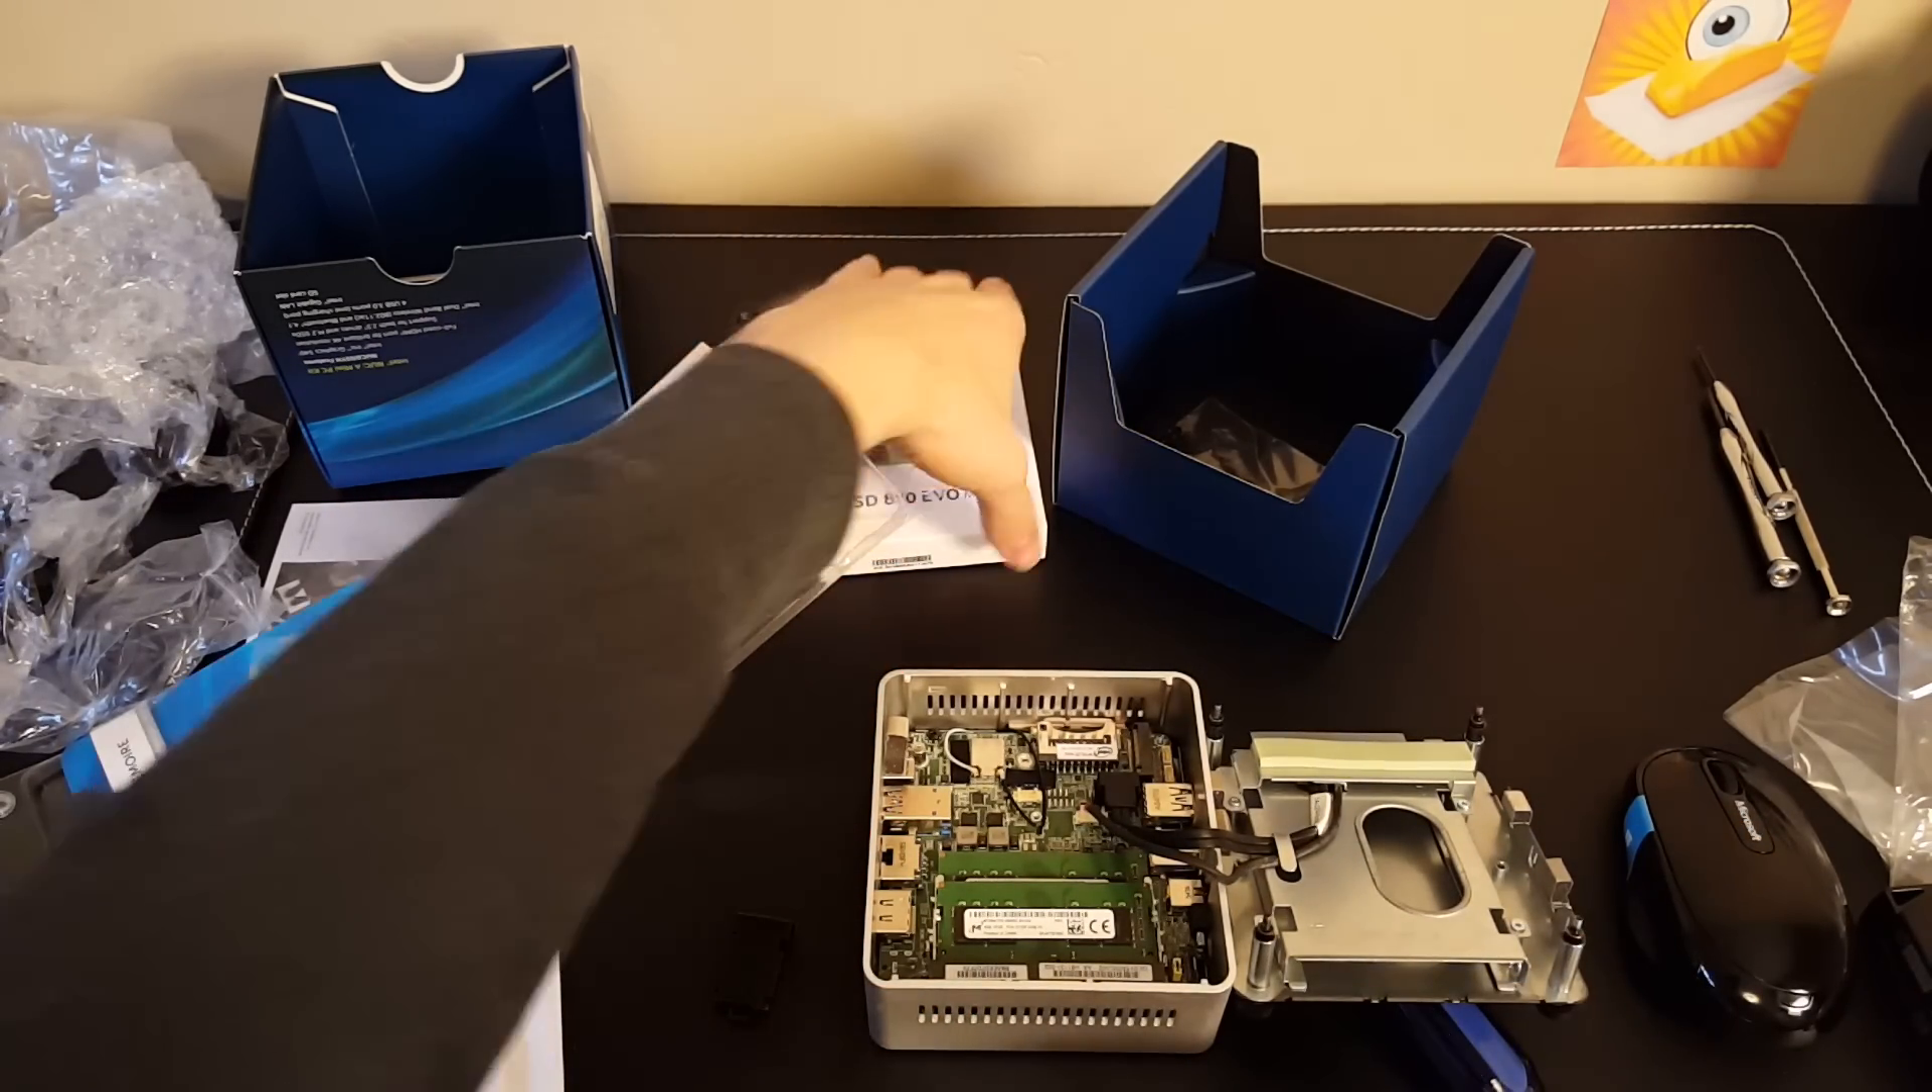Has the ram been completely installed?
Yes.